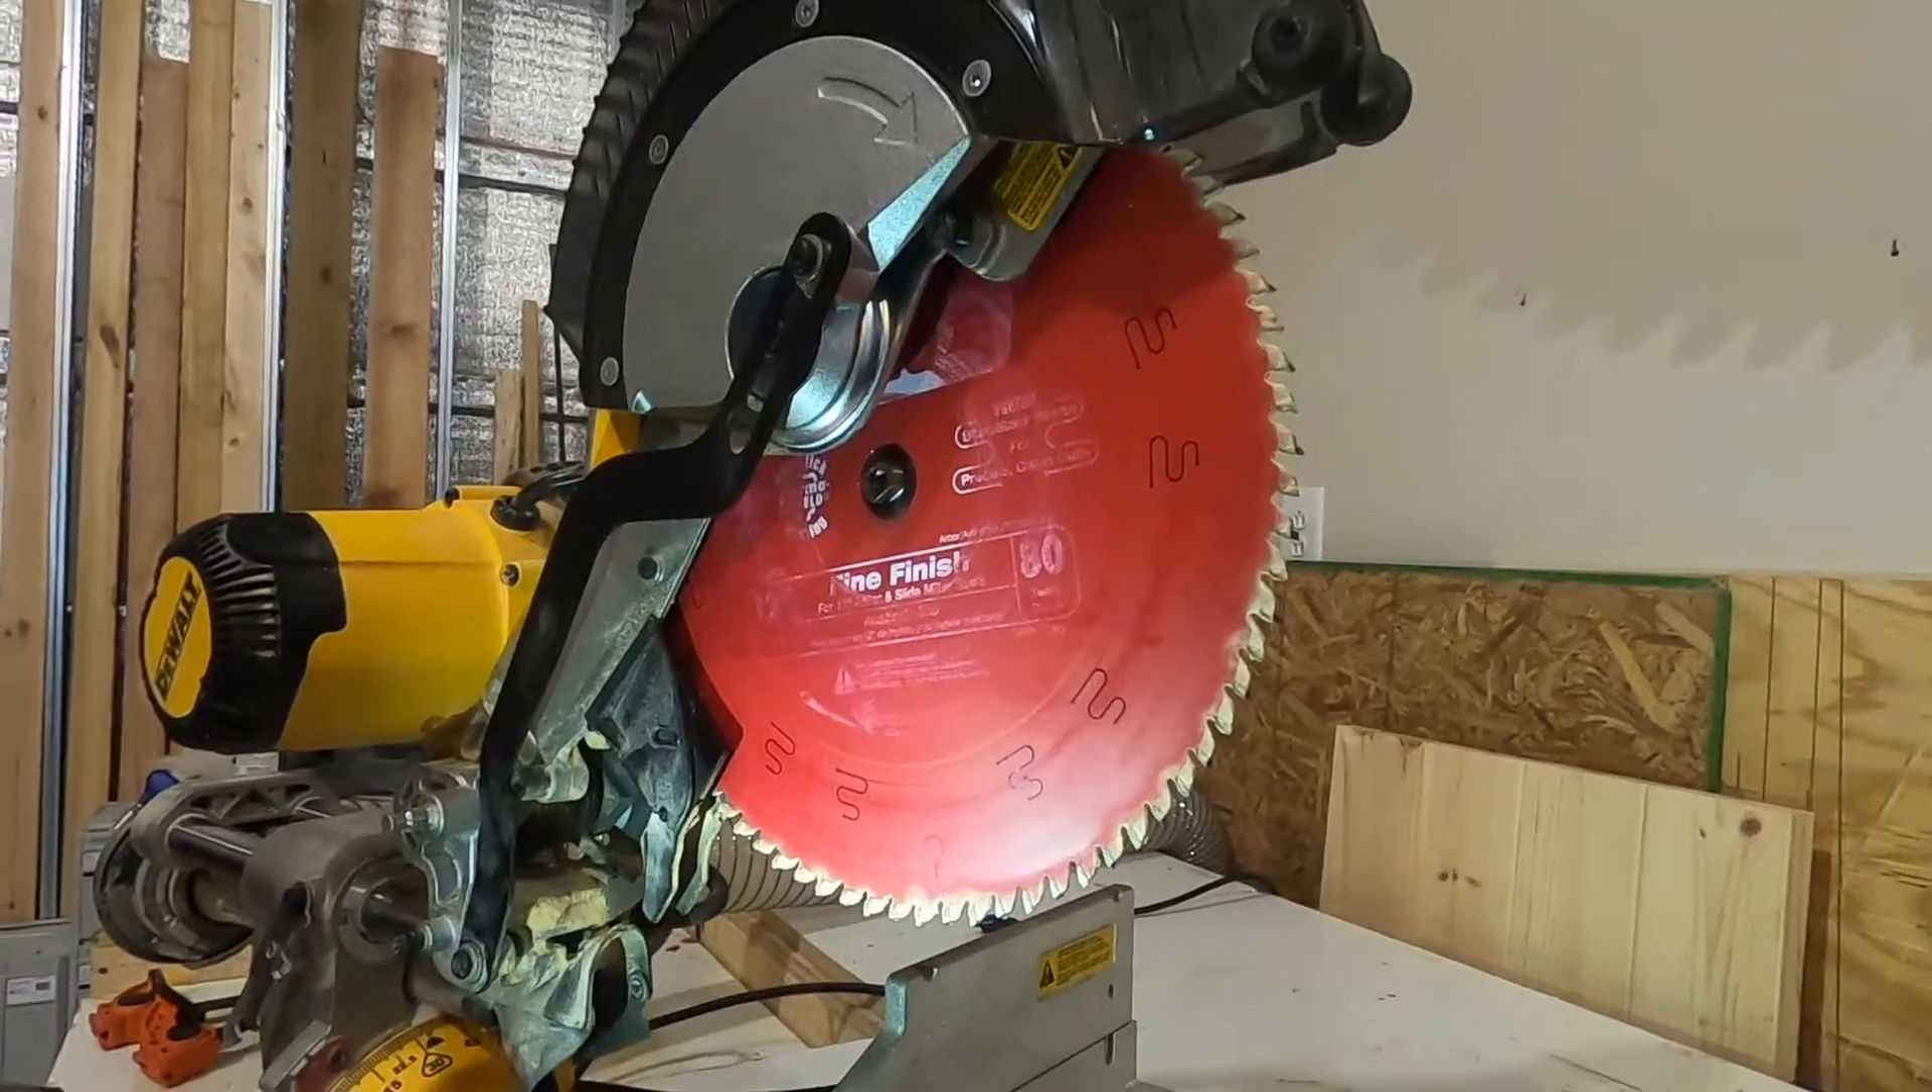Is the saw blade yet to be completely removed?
Yes.